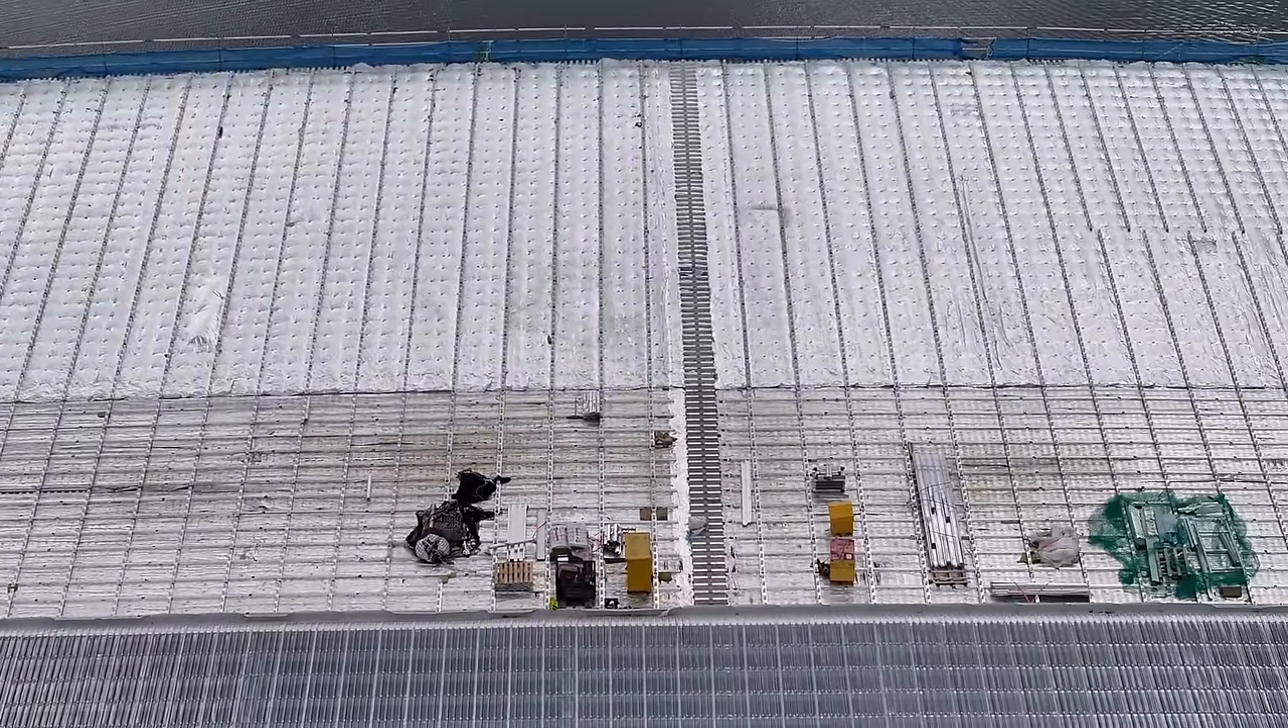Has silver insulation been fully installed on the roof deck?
No.